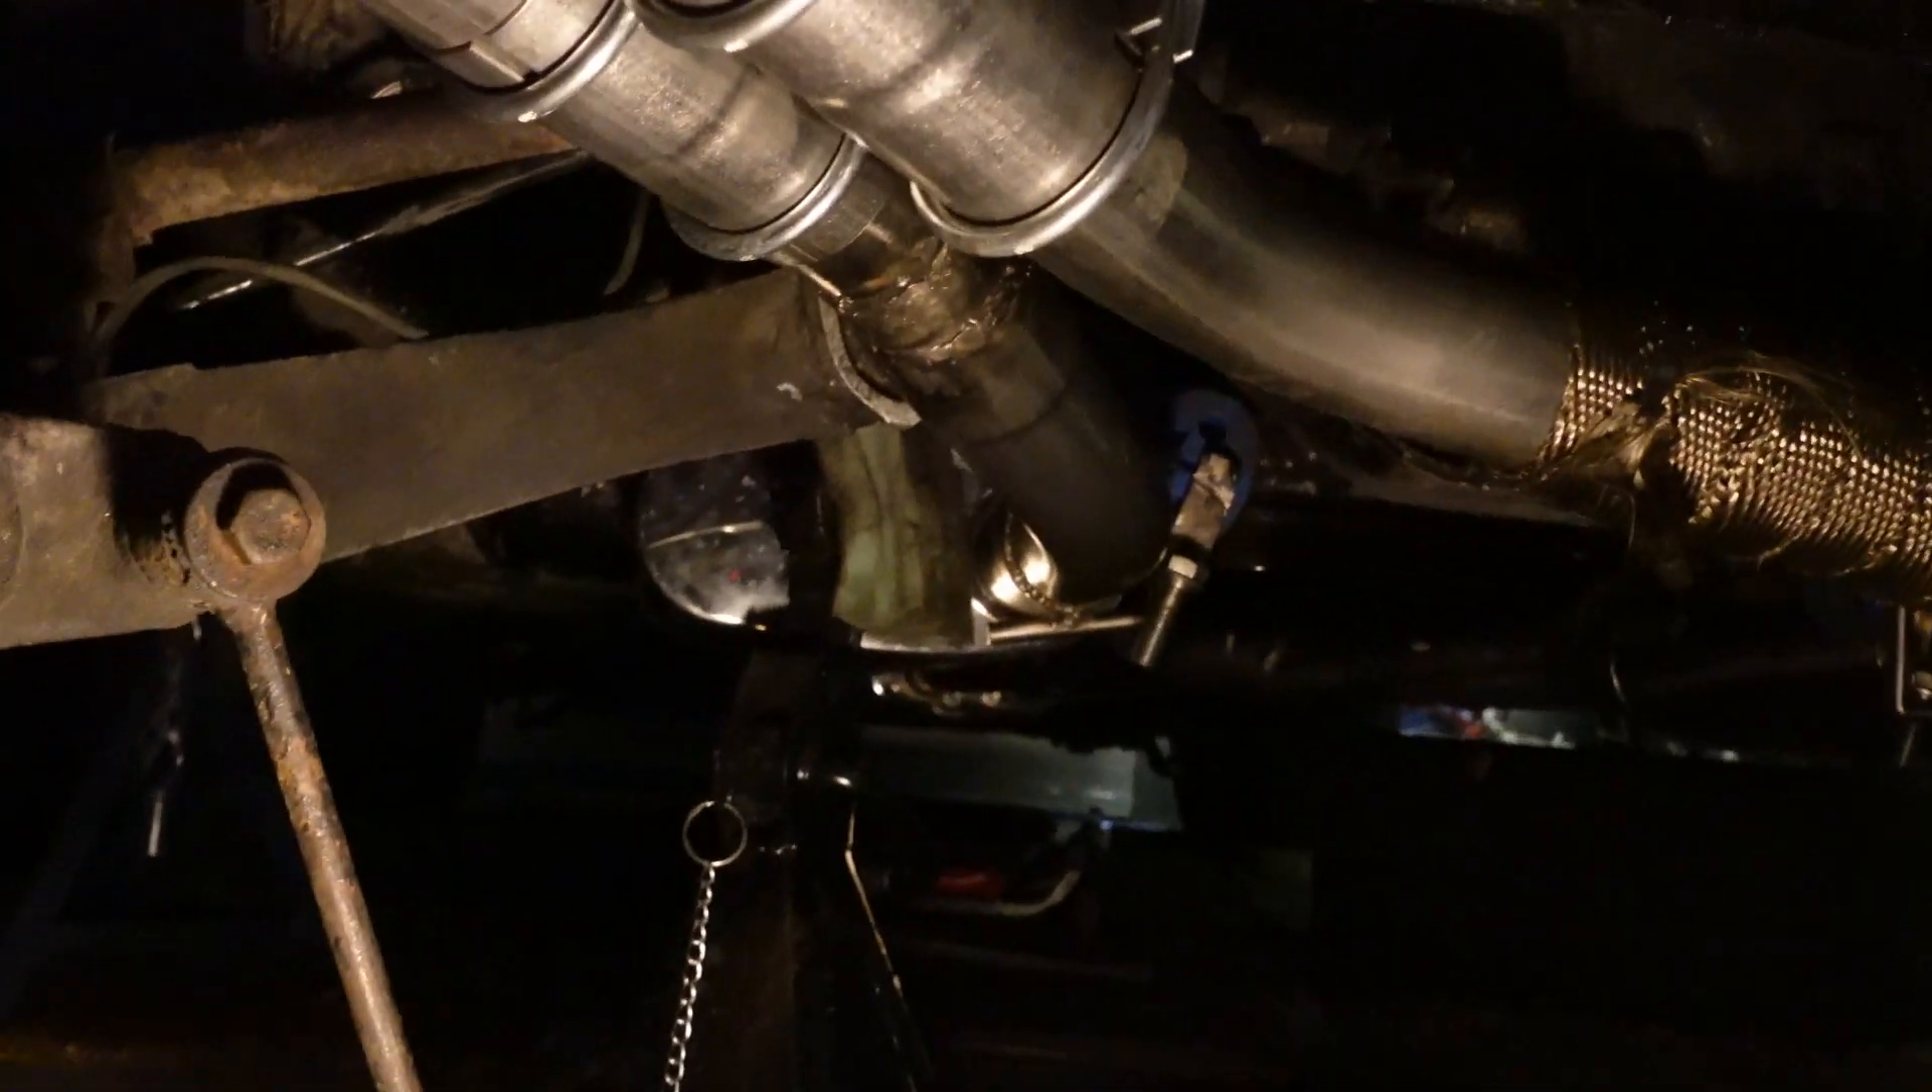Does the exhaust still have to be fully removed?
Yes.